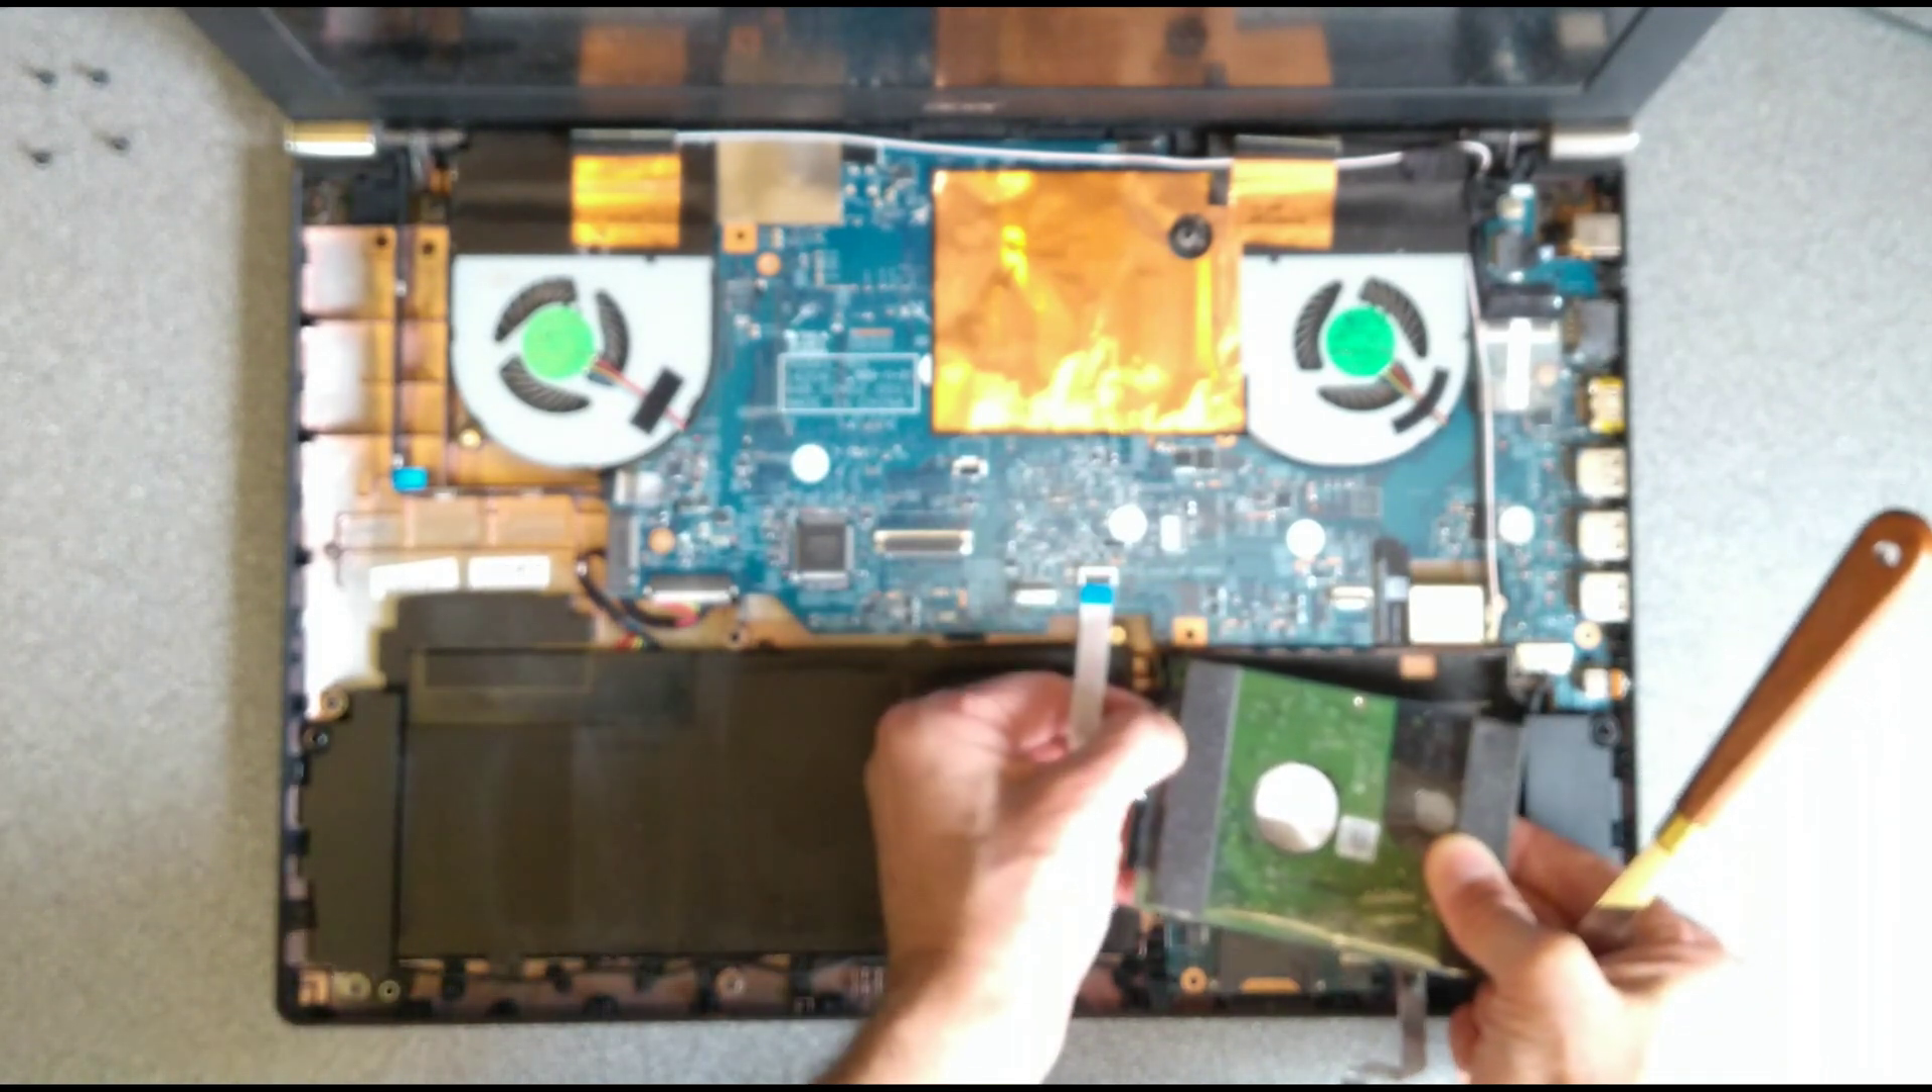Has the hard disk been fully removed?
No.